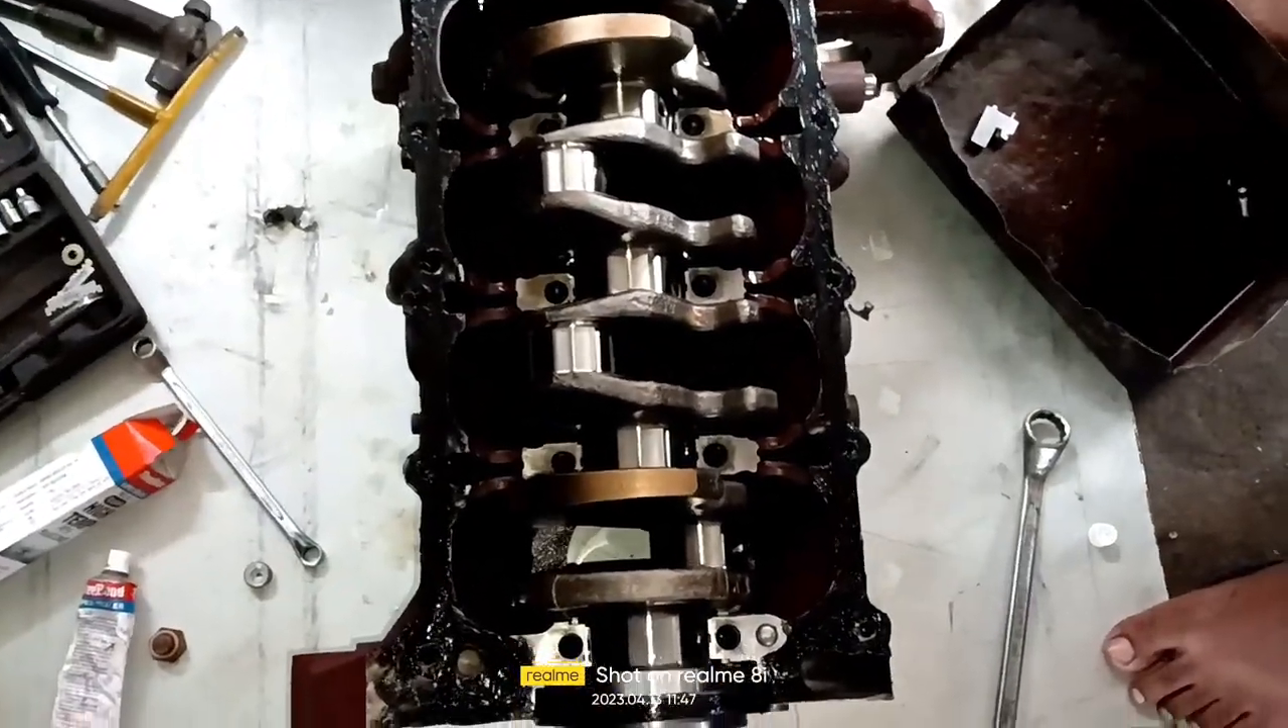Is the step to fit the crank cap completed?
No.